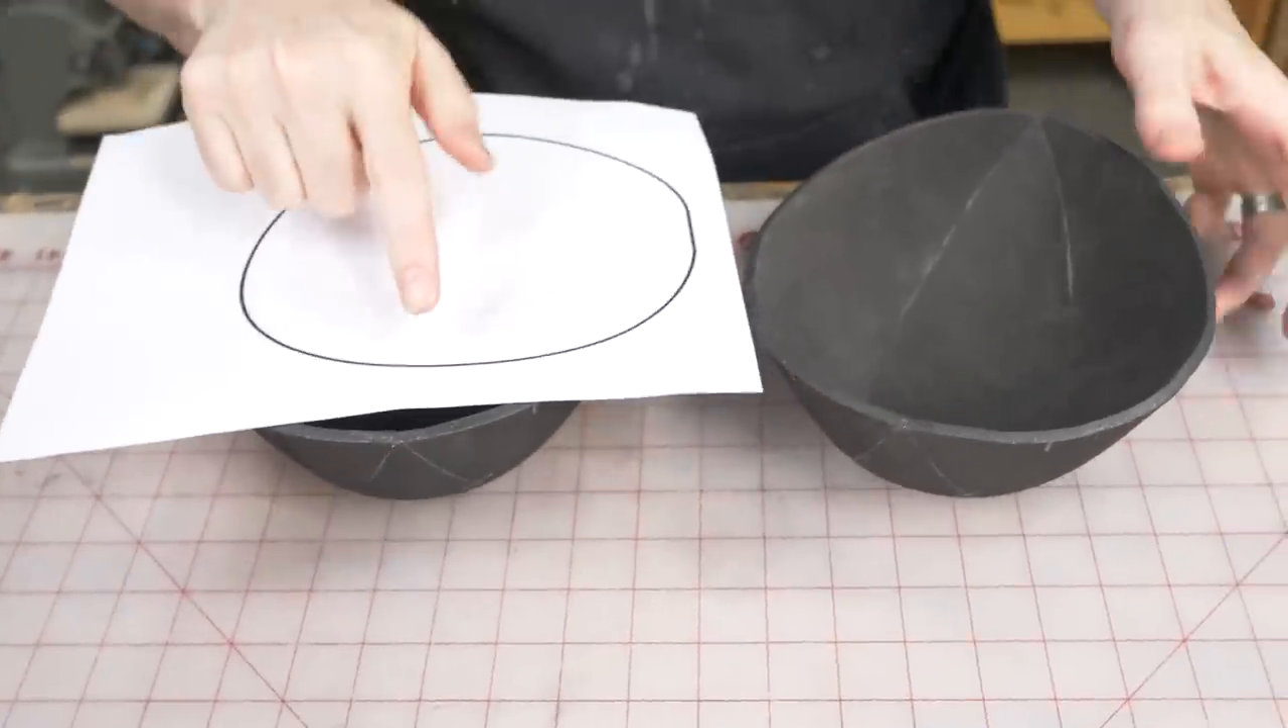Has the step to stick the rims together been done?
No.